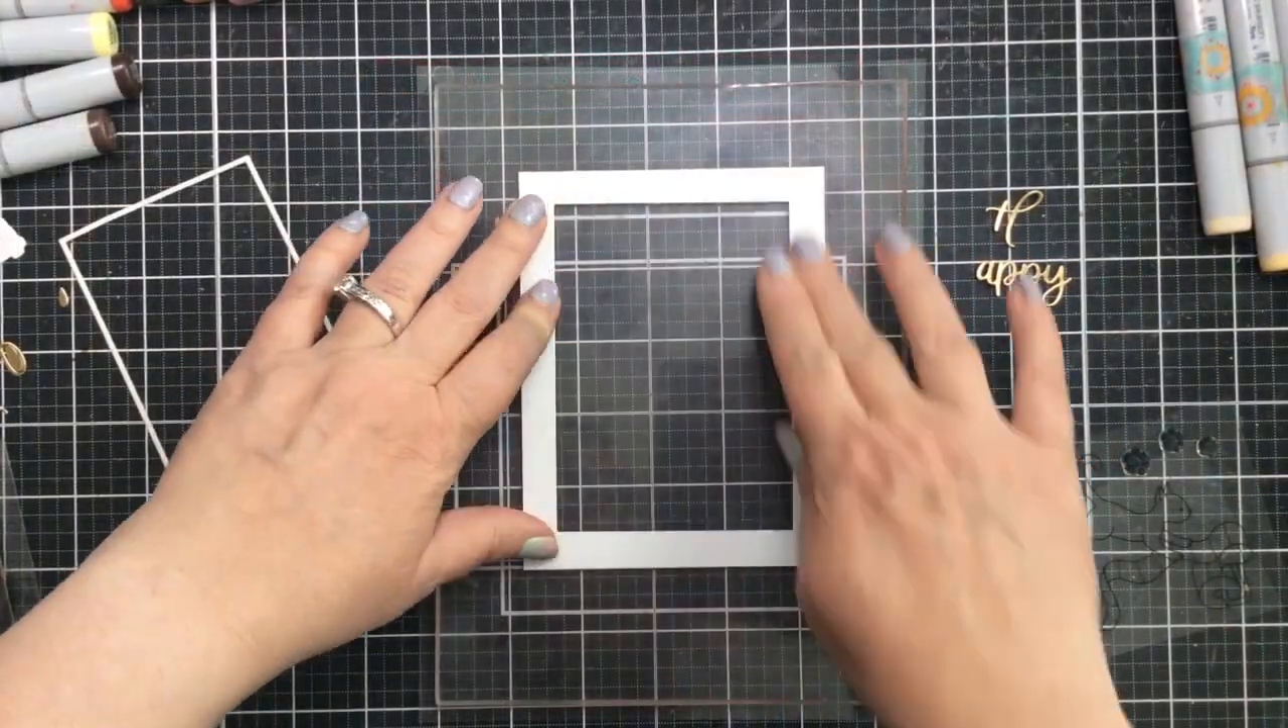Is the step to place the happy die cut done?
No.